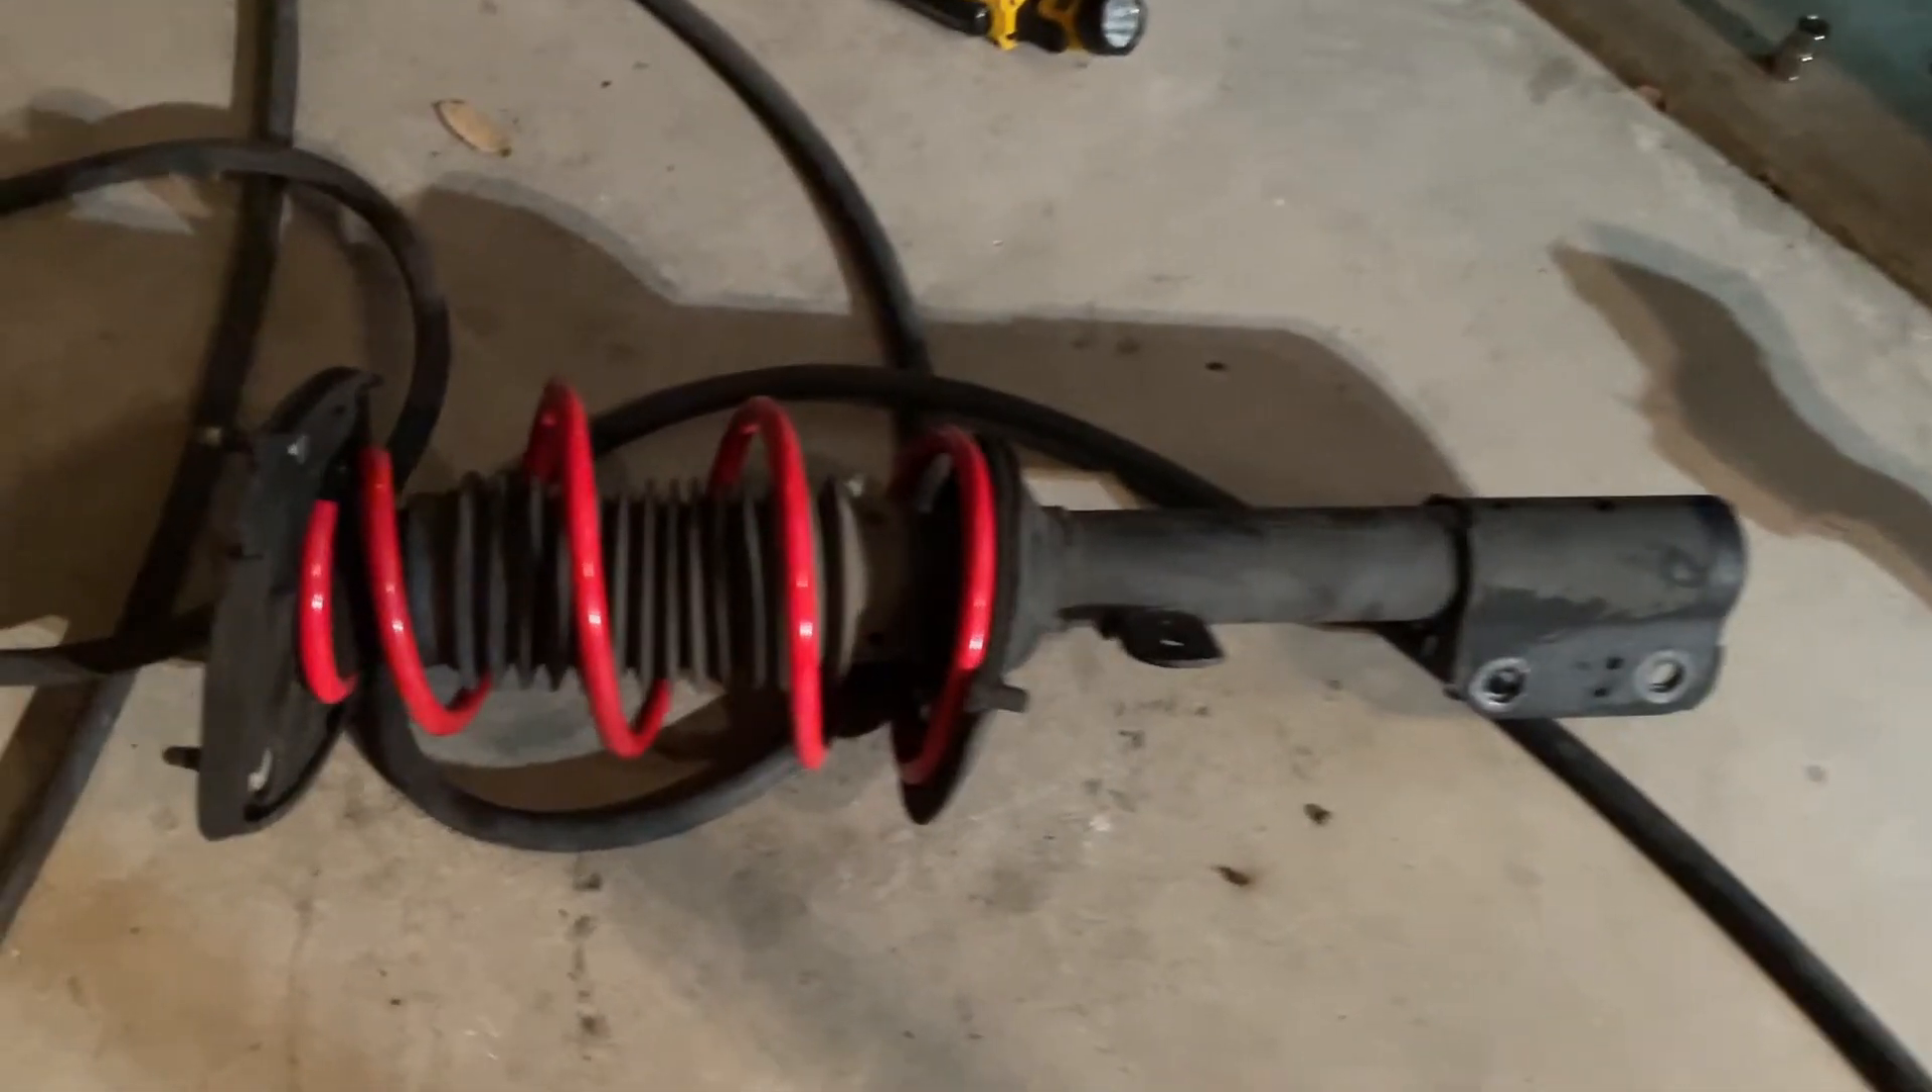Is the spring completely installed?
Yes.